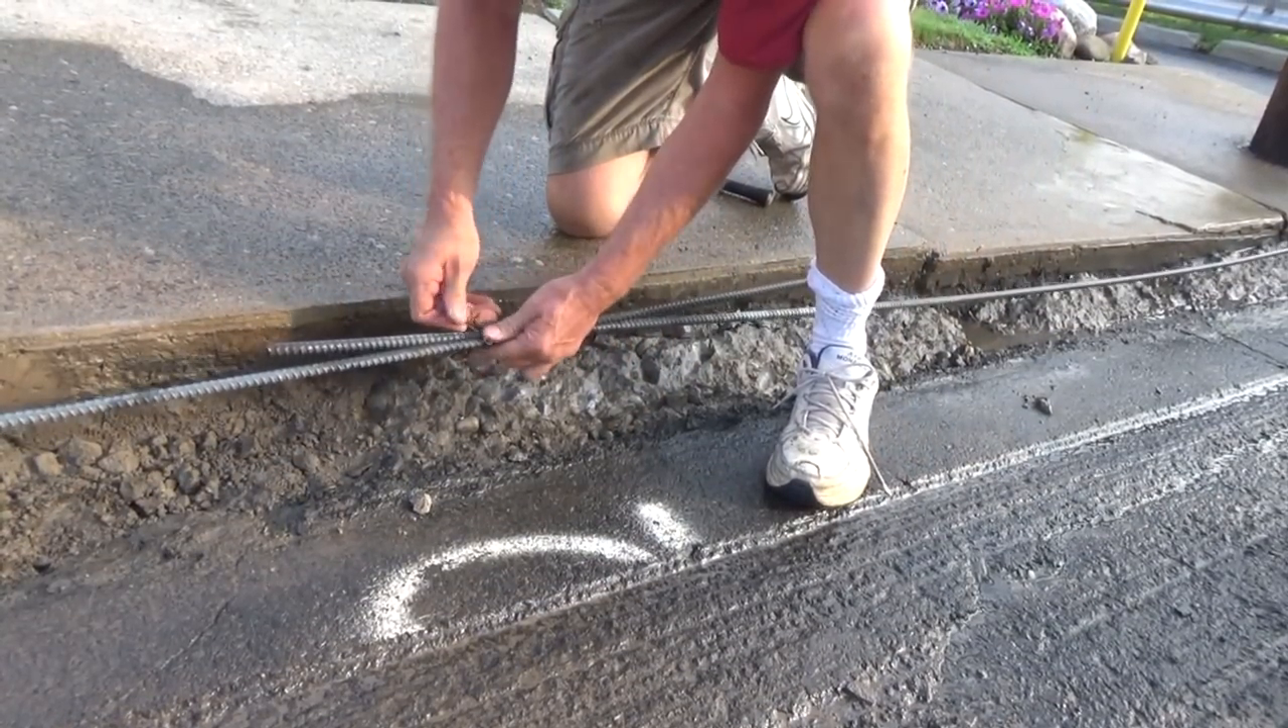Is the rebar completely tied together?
No.